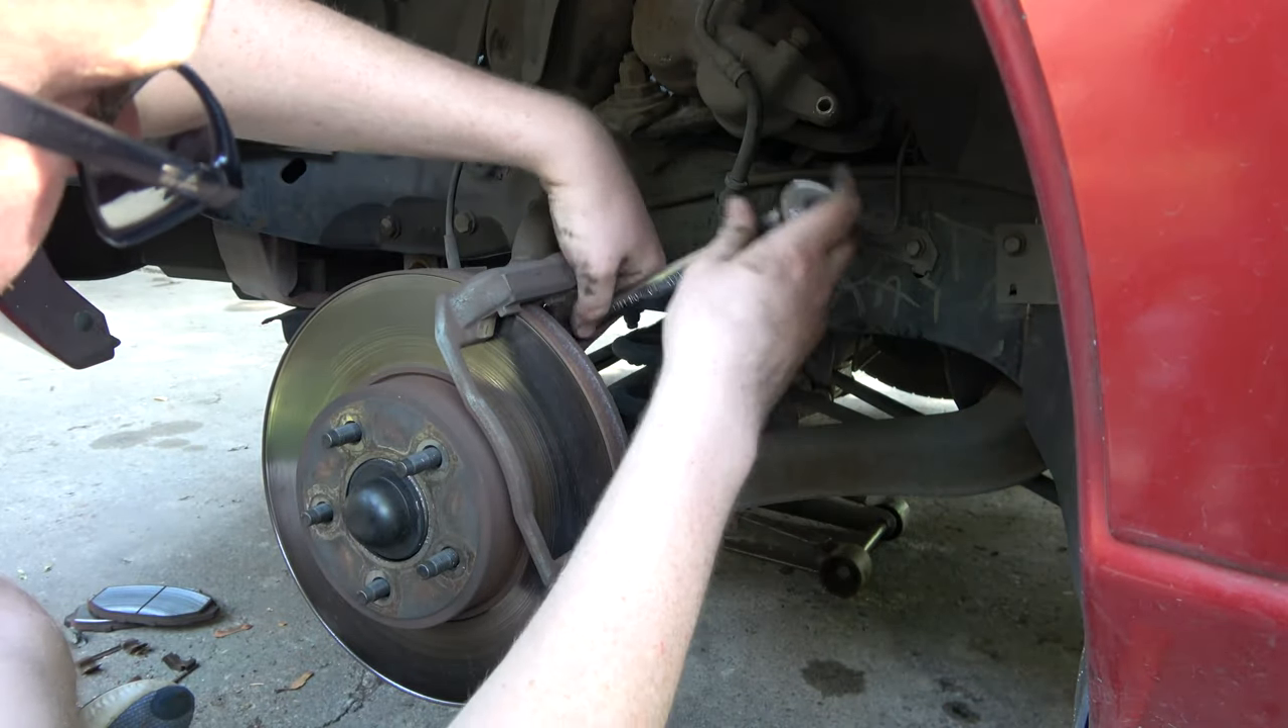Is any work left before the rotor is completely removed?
Yes.